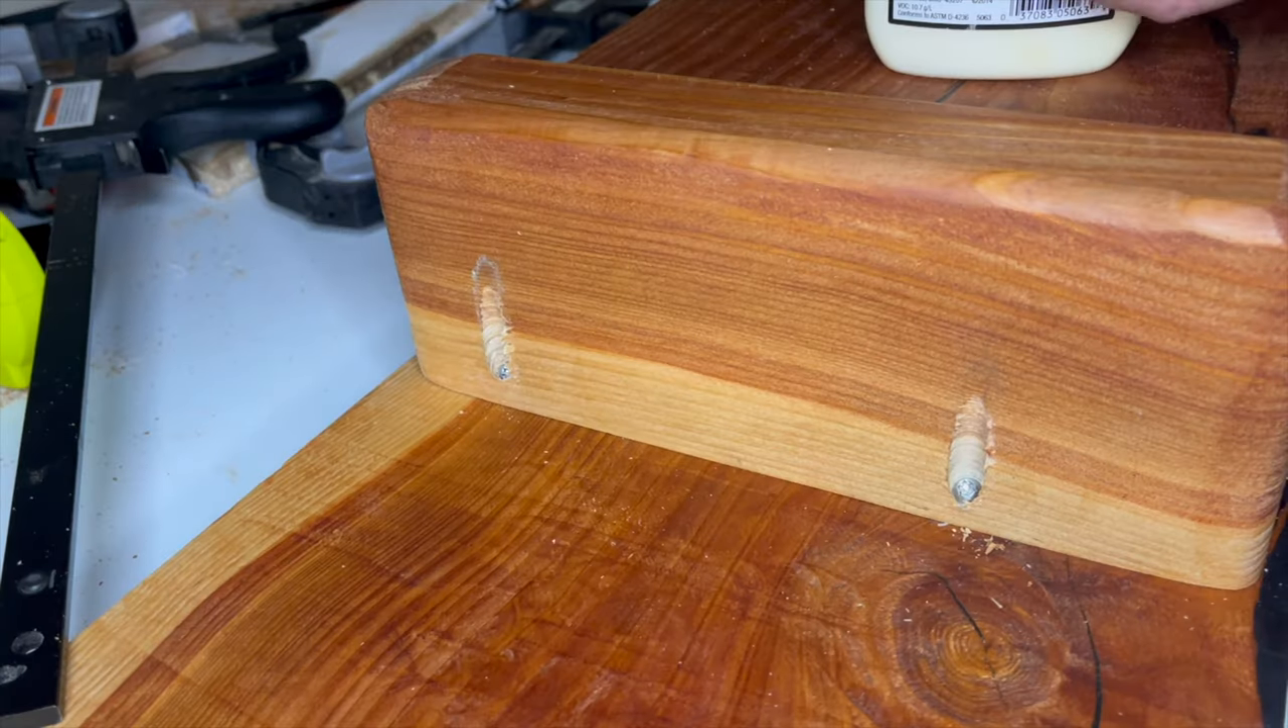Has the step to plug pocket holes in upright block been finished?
No.